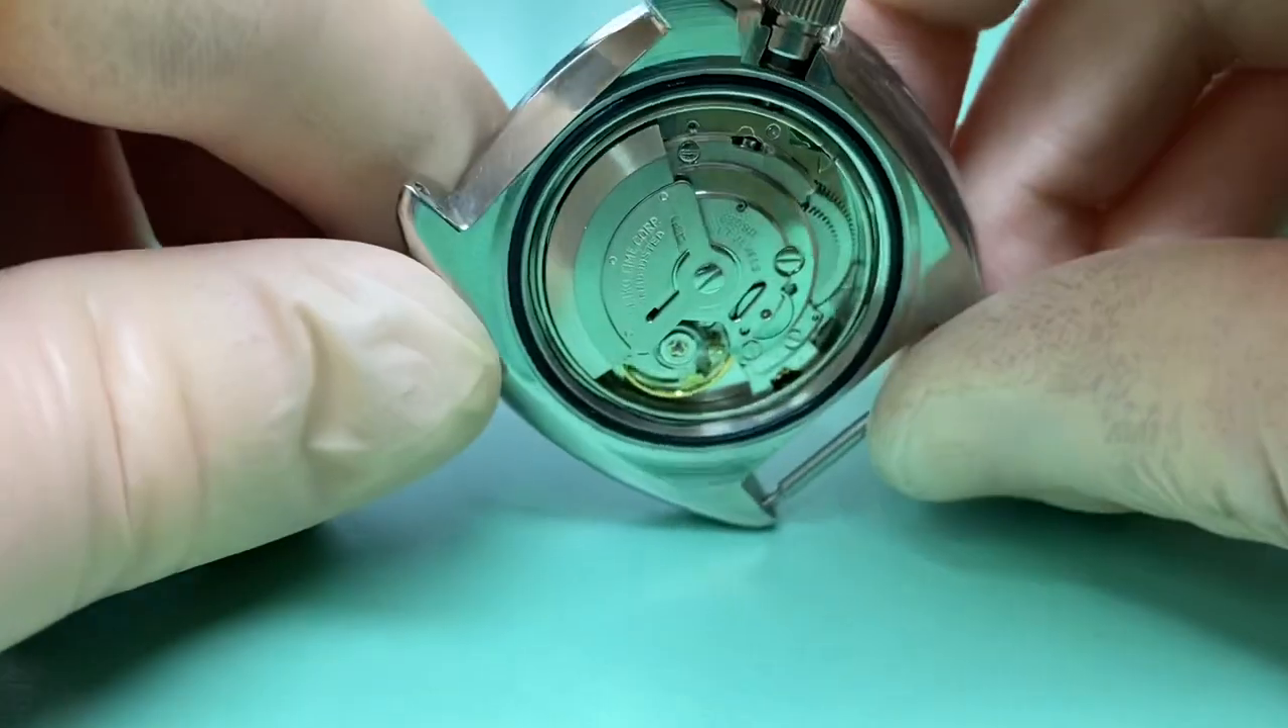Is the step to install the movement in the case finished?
Yes.